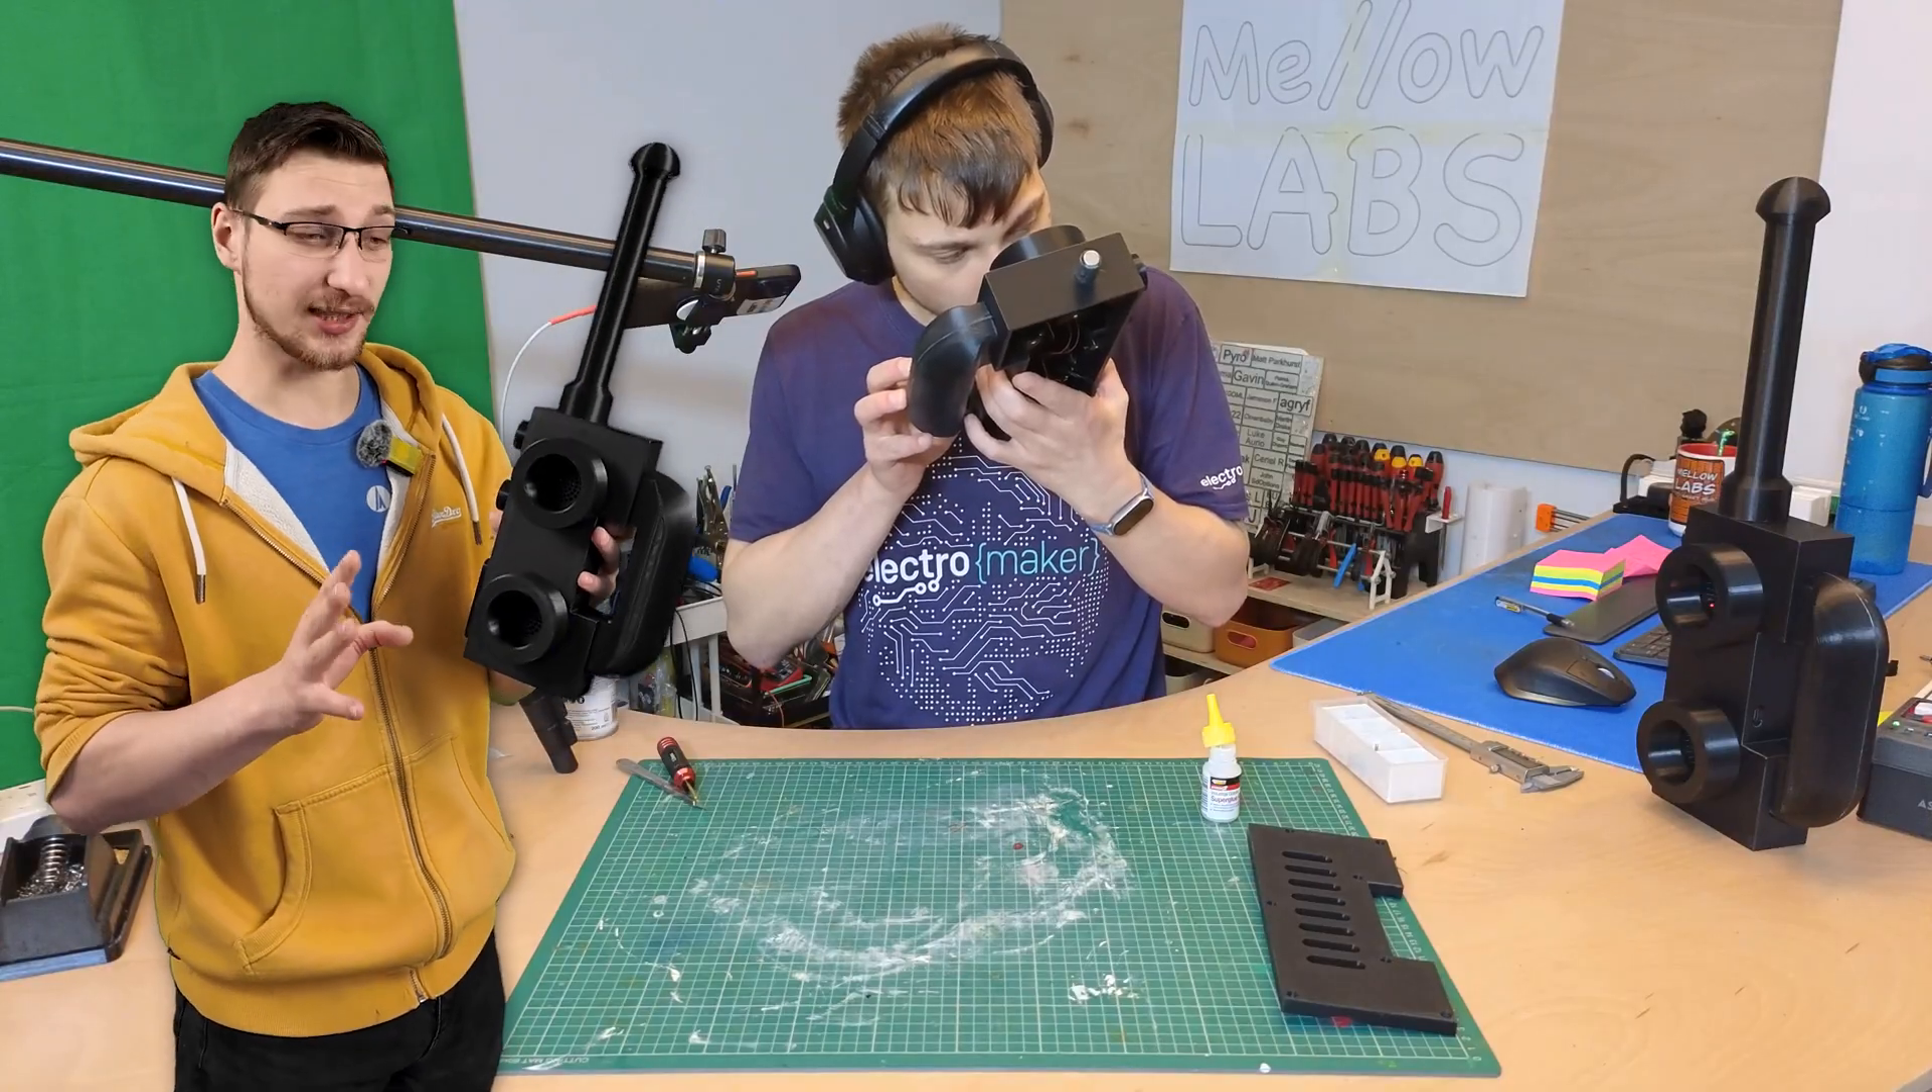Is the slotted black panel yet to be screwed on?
Yes.